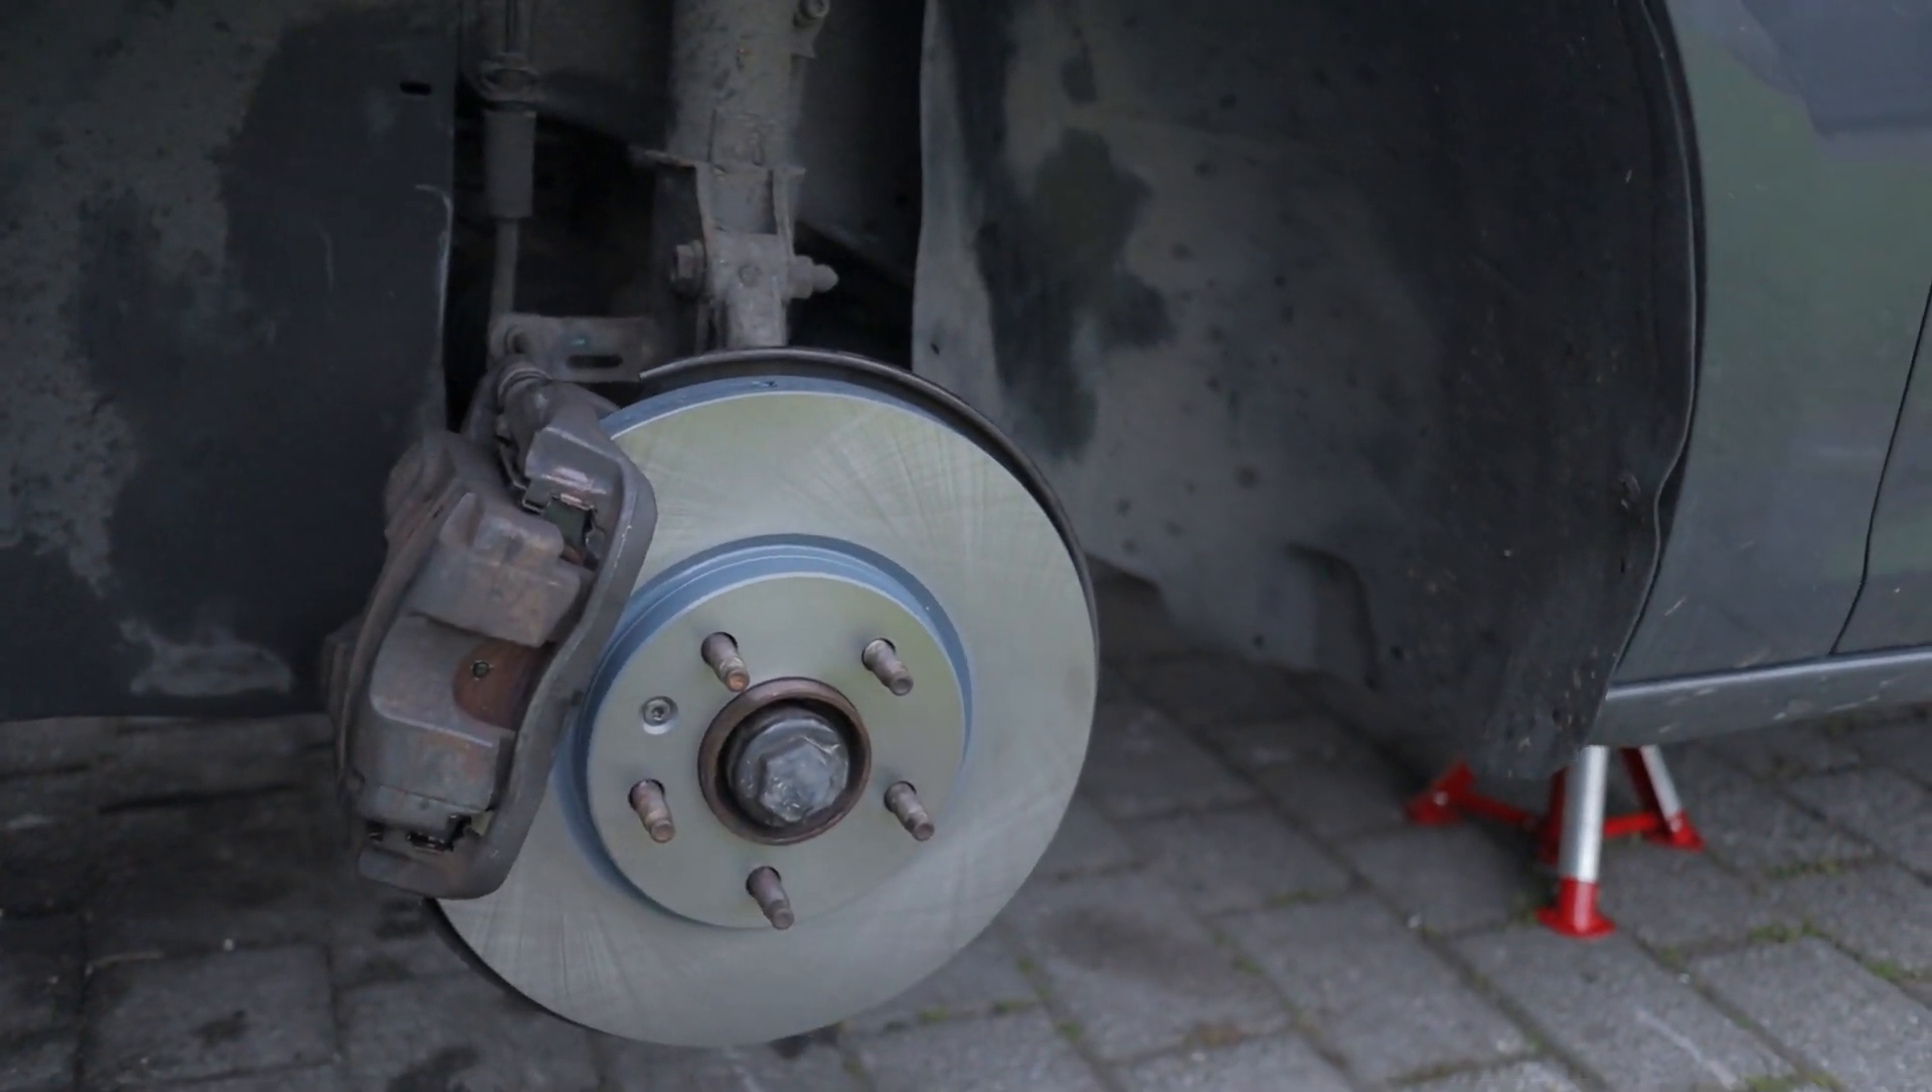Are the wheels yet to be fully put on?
Yes.